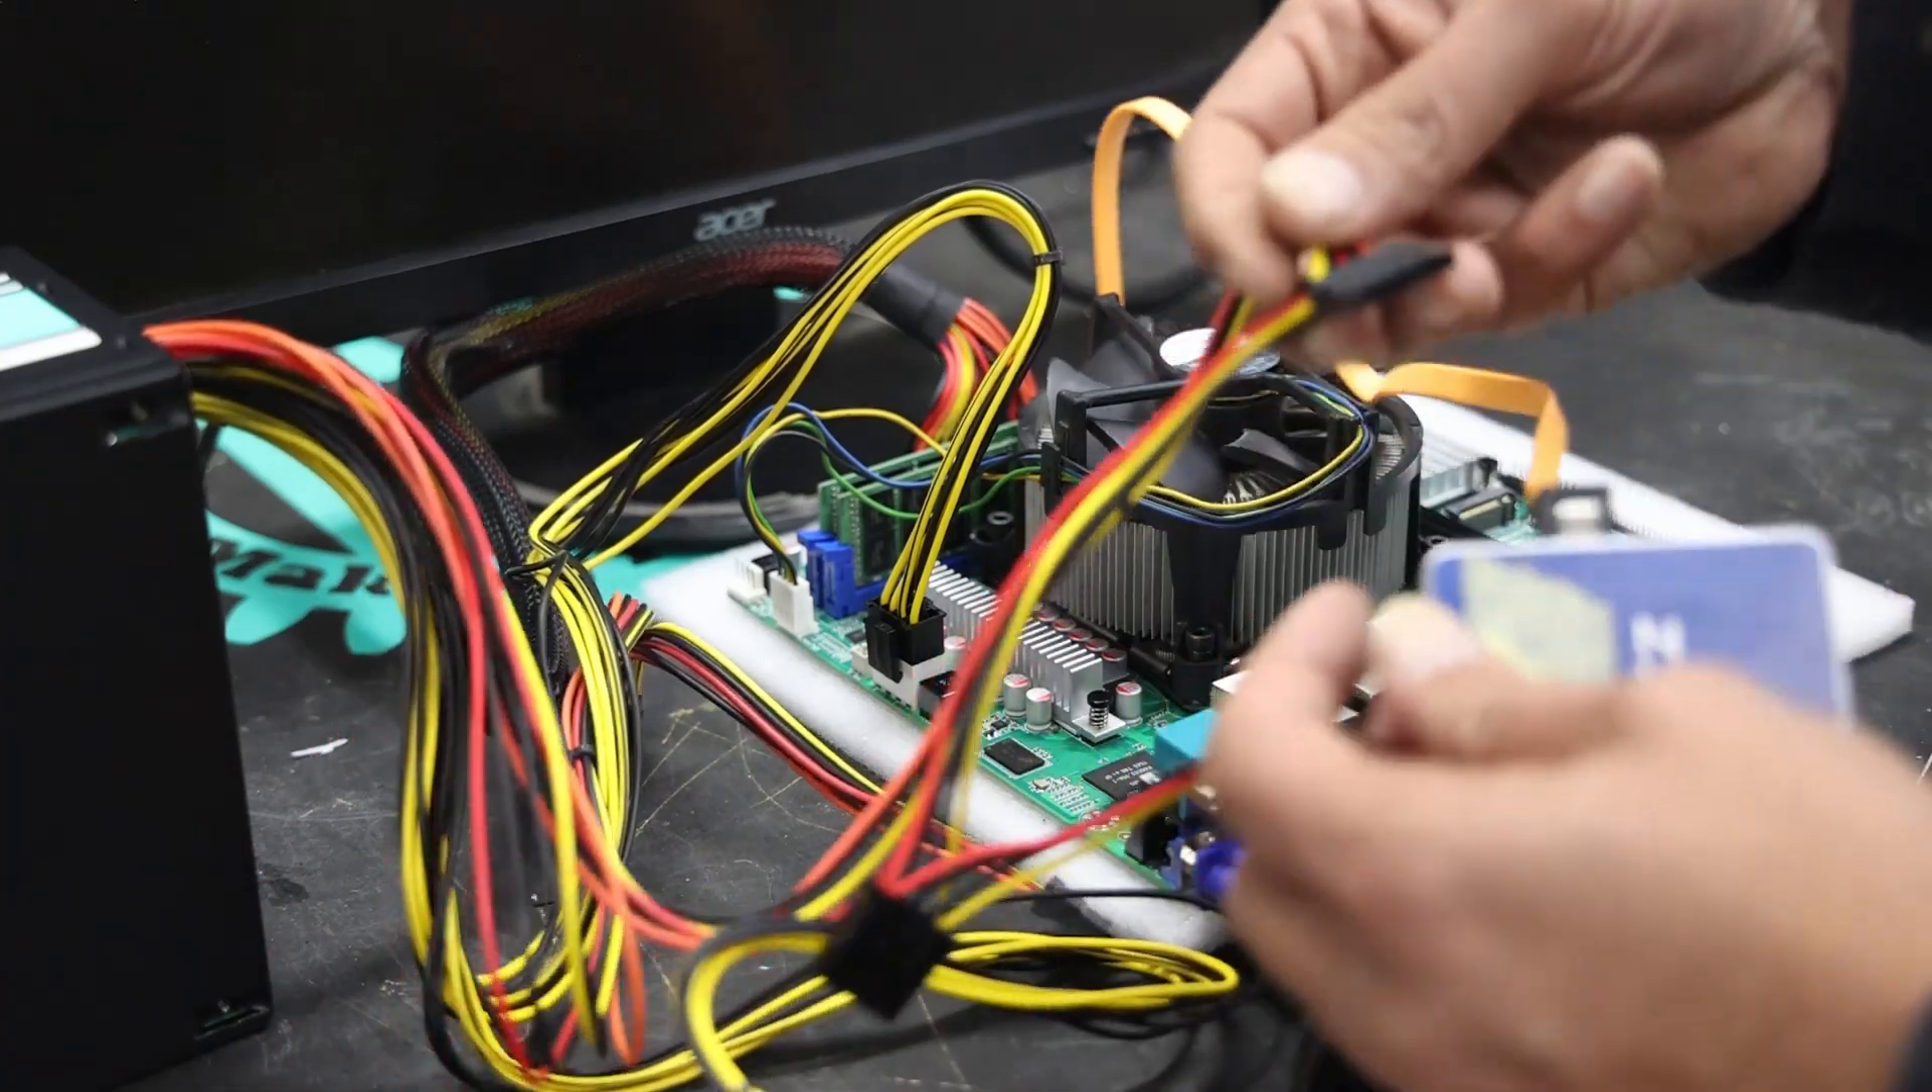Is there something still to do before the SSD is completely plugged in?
Yes.